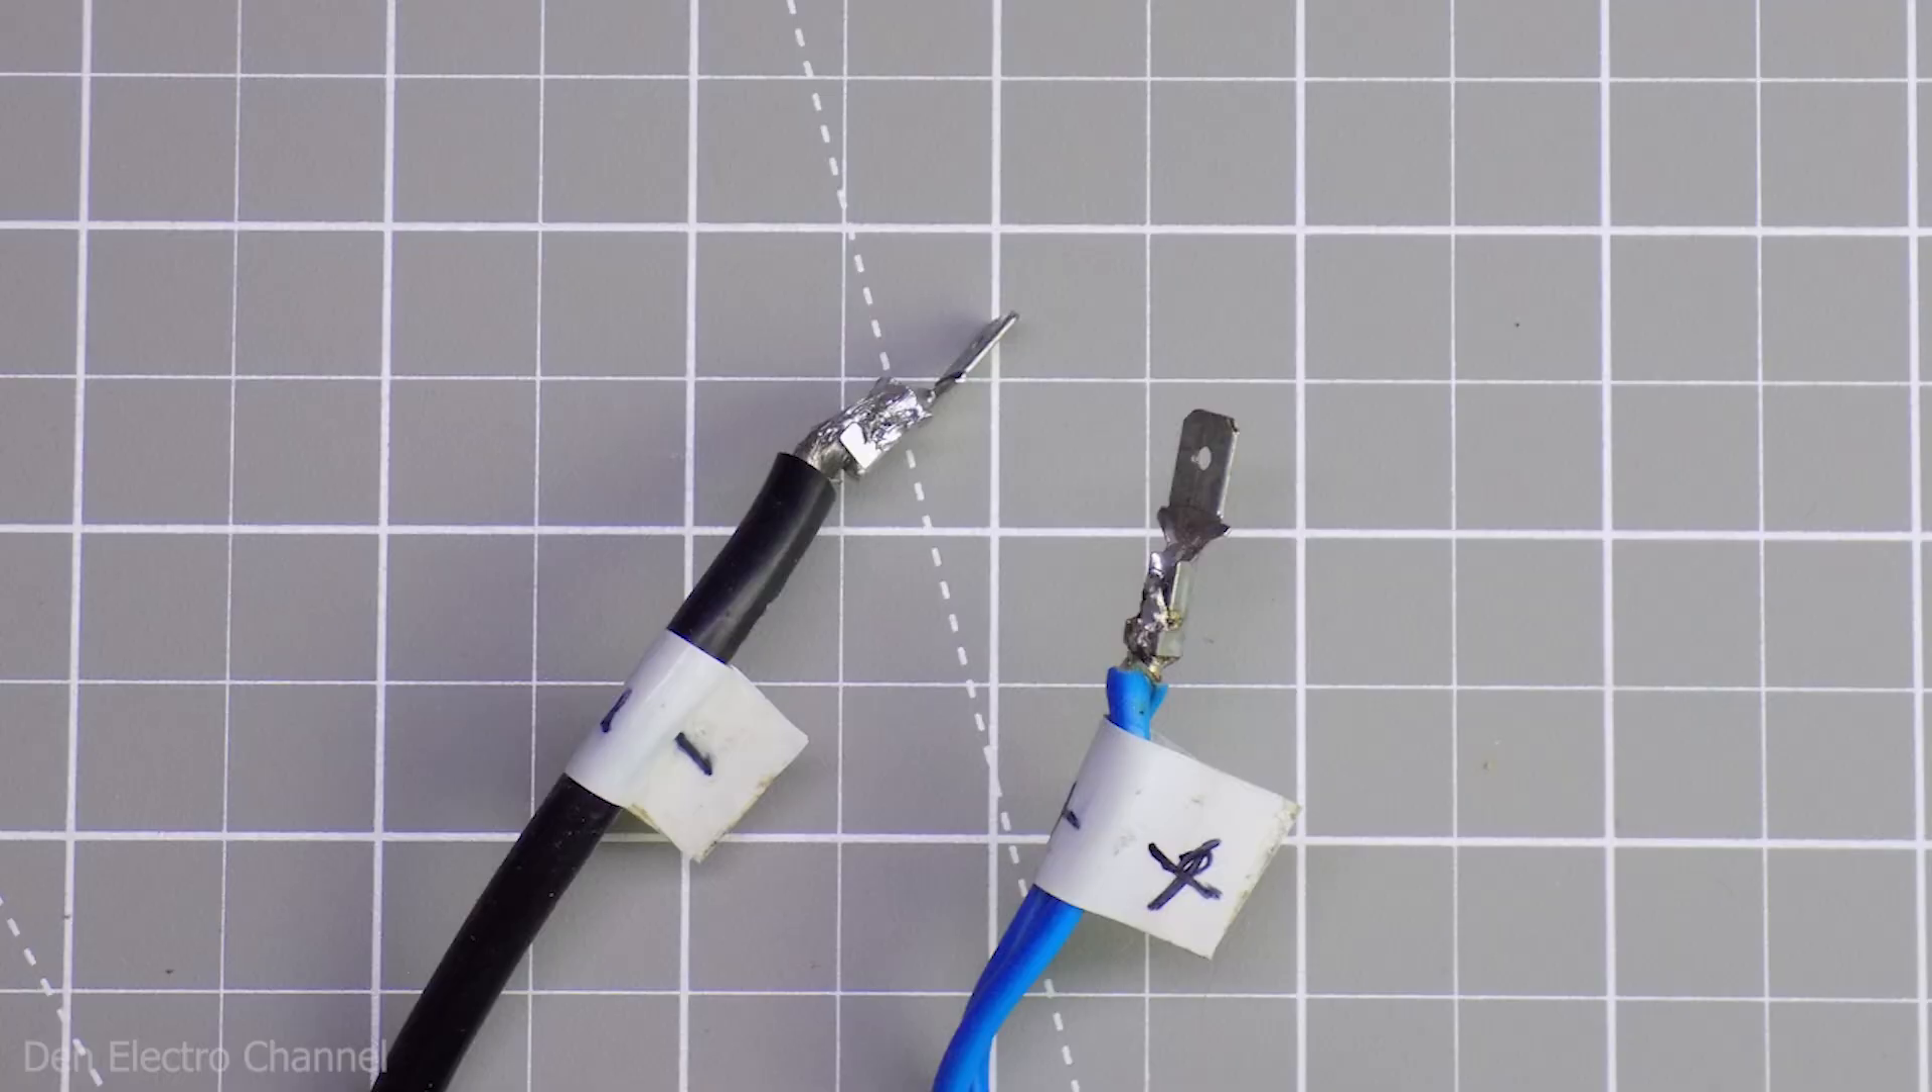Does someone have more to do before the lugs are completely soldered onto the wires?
No.